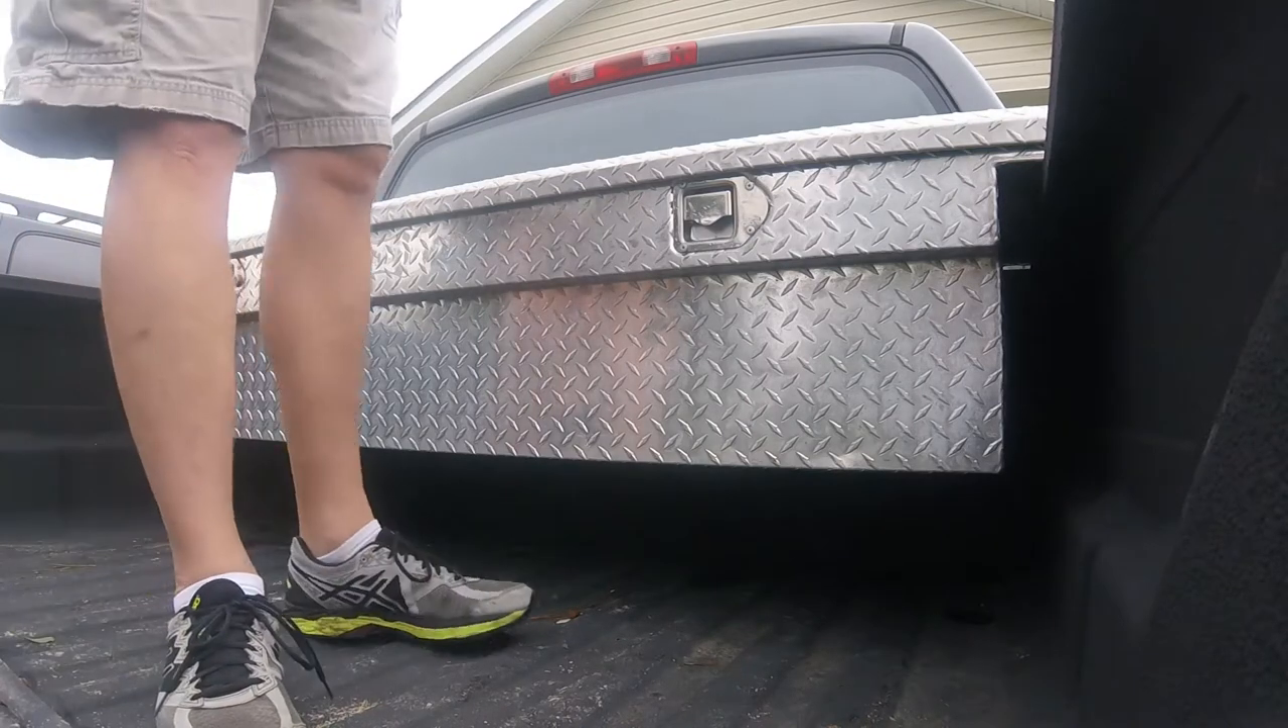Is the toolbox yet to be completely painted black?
Yes.